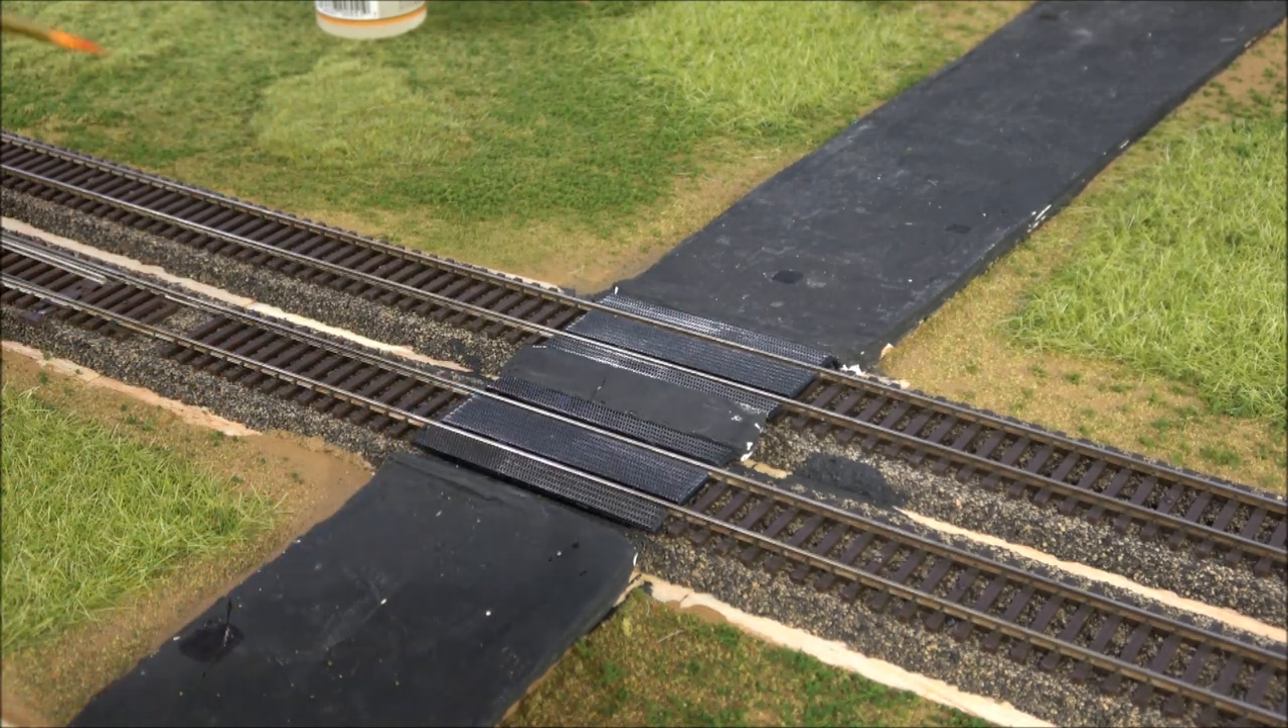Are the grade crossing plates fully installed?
Yes.